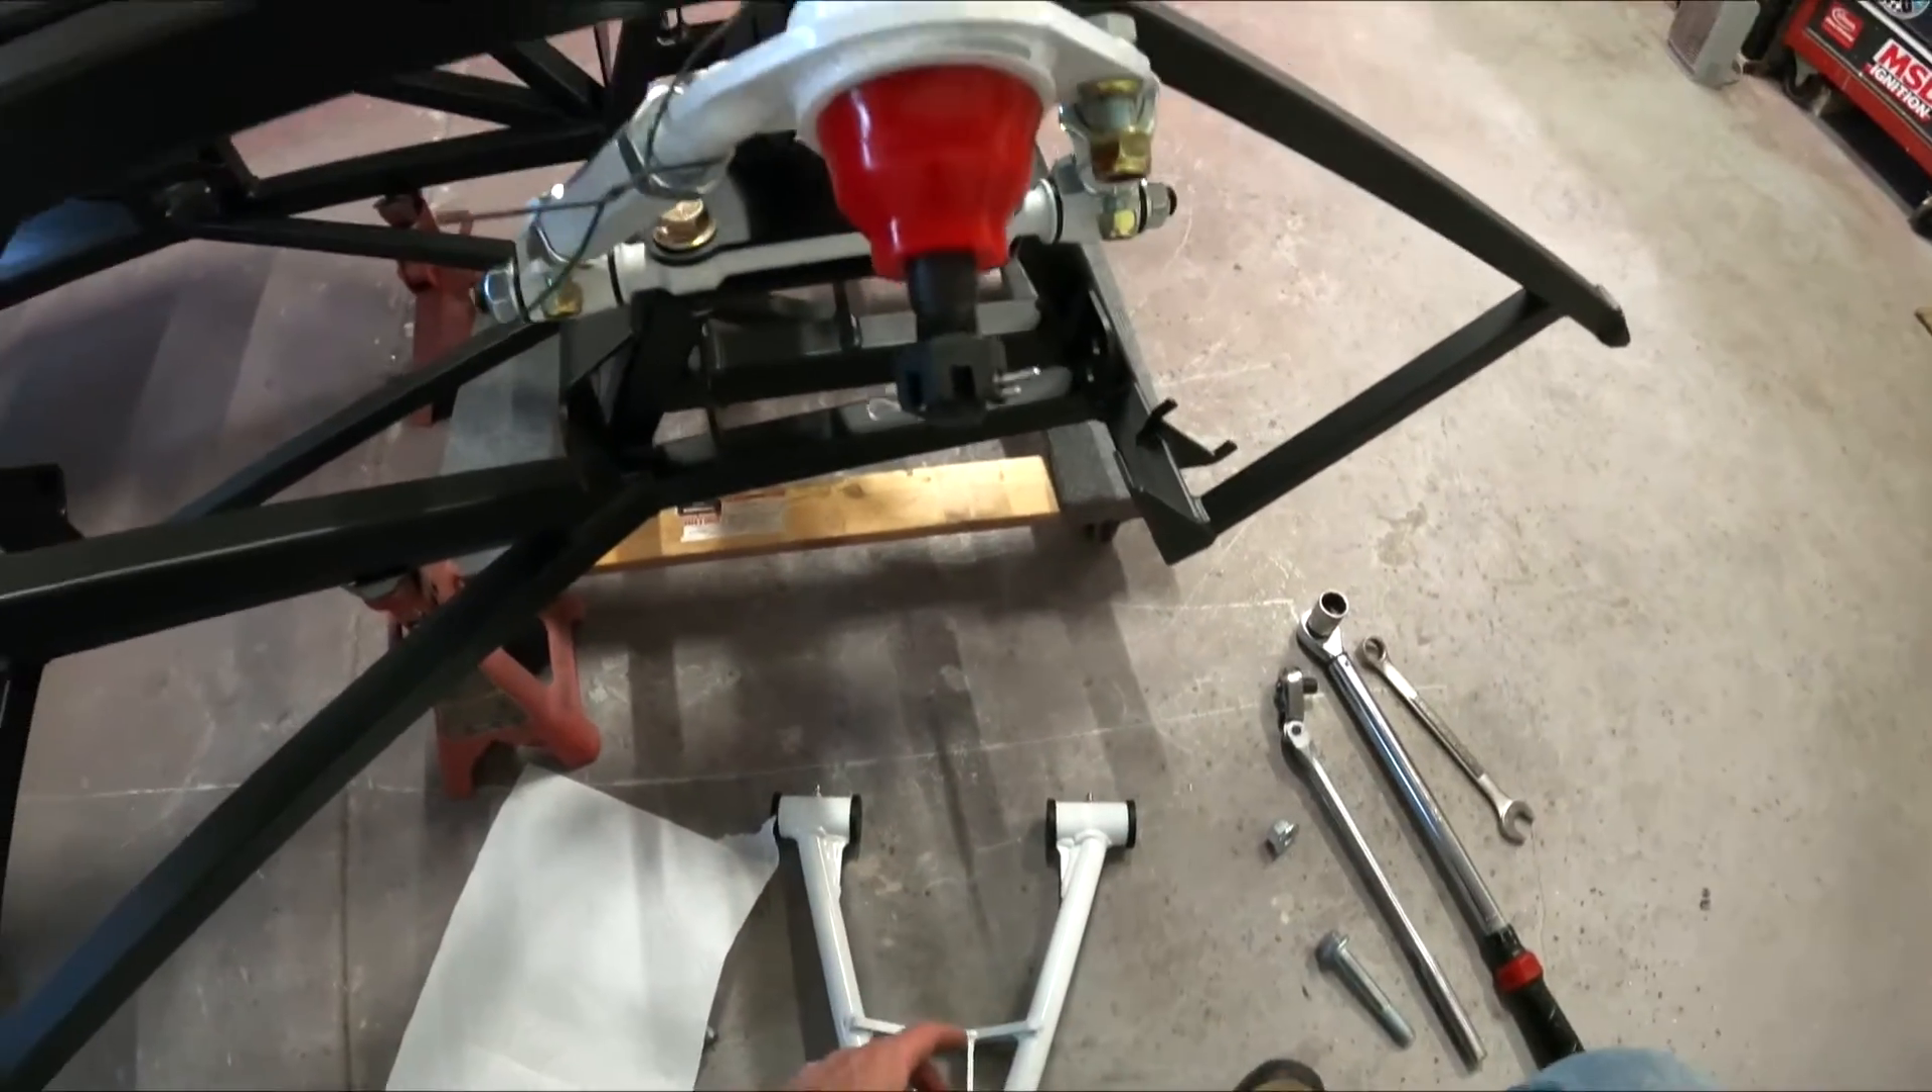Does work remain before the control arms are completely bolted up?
Yes.